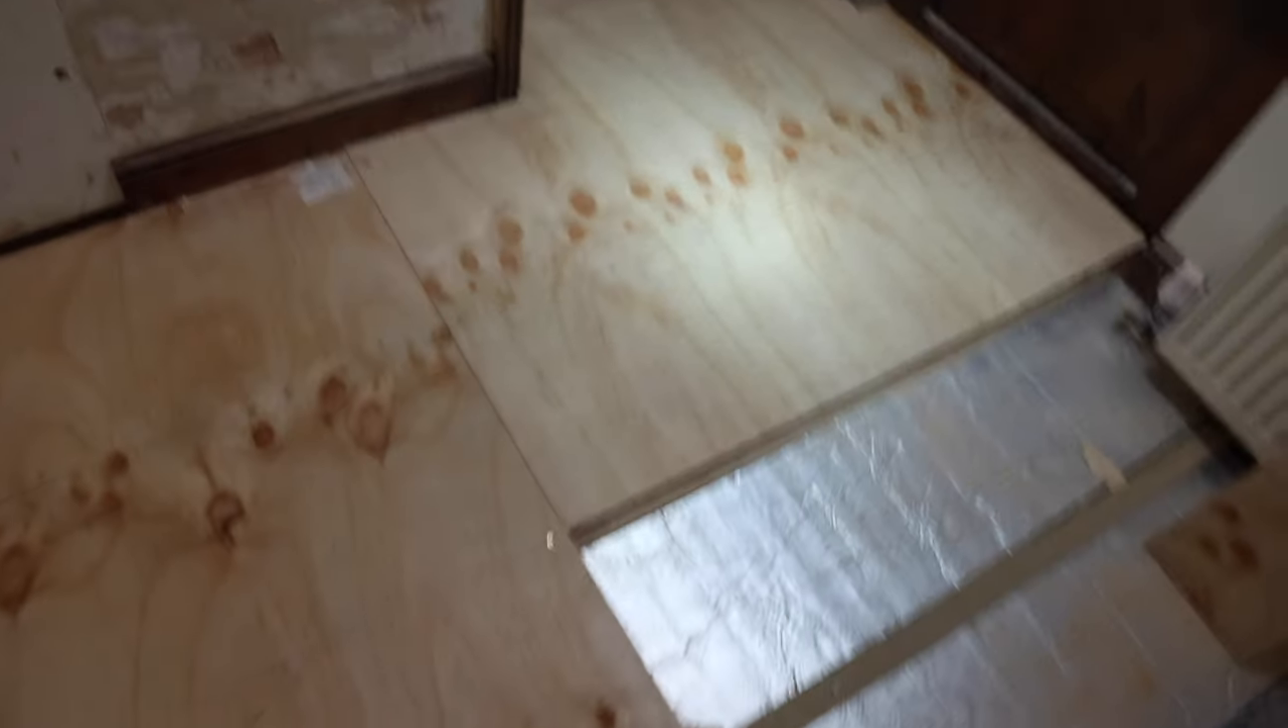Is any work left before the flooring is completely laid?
Yes.